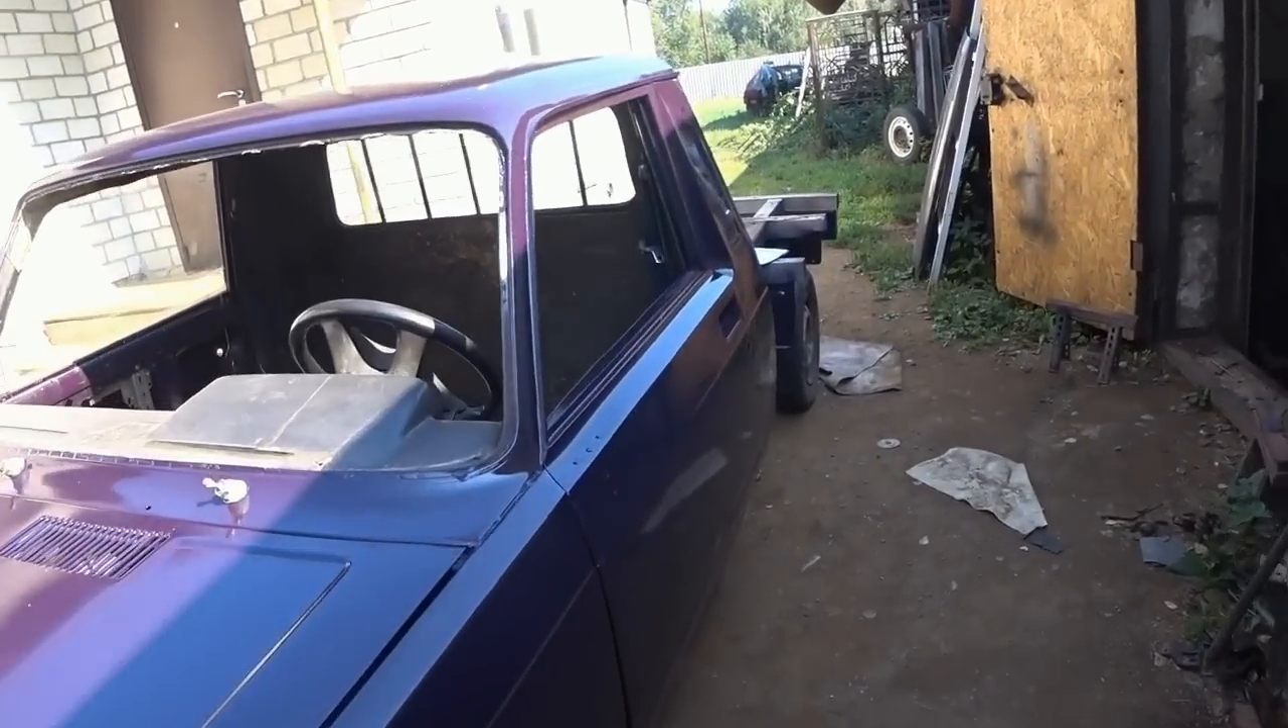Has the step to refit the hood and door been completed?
Yes.